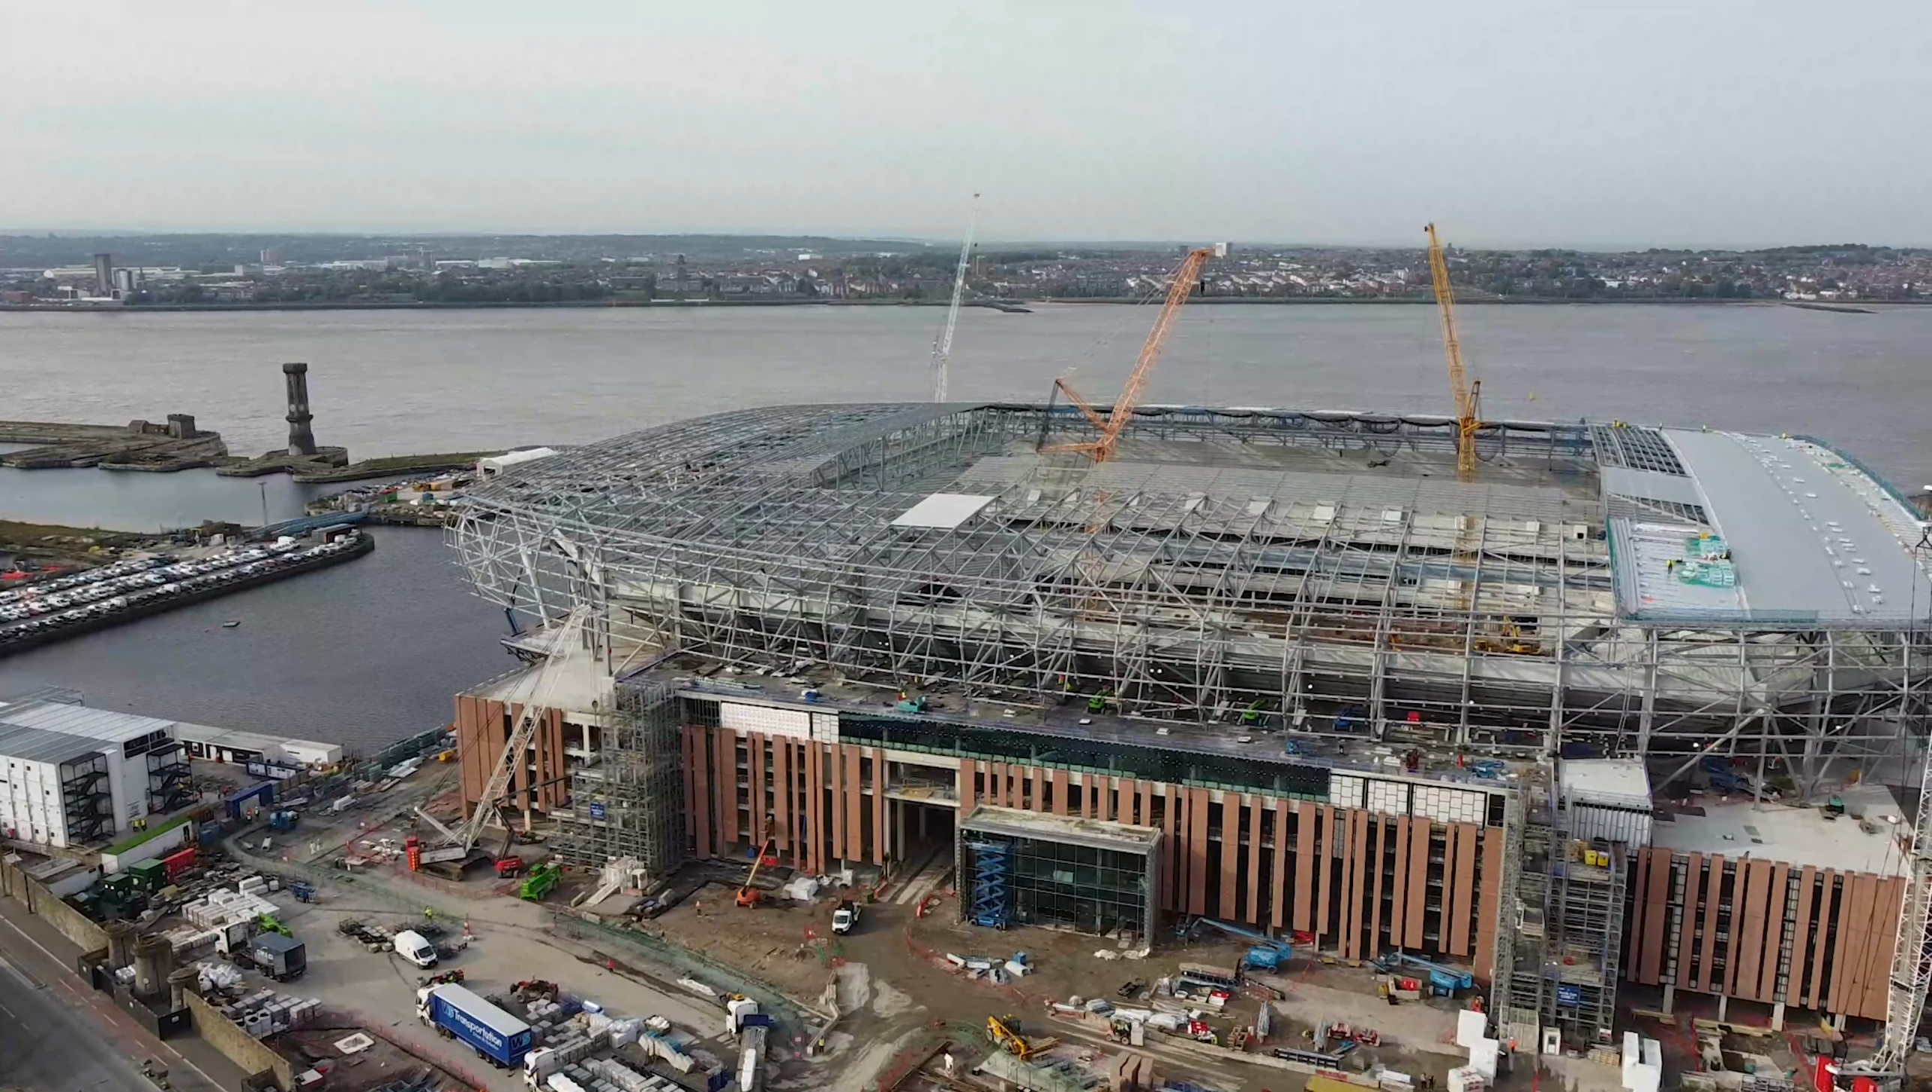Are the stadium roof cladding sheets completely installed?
No.